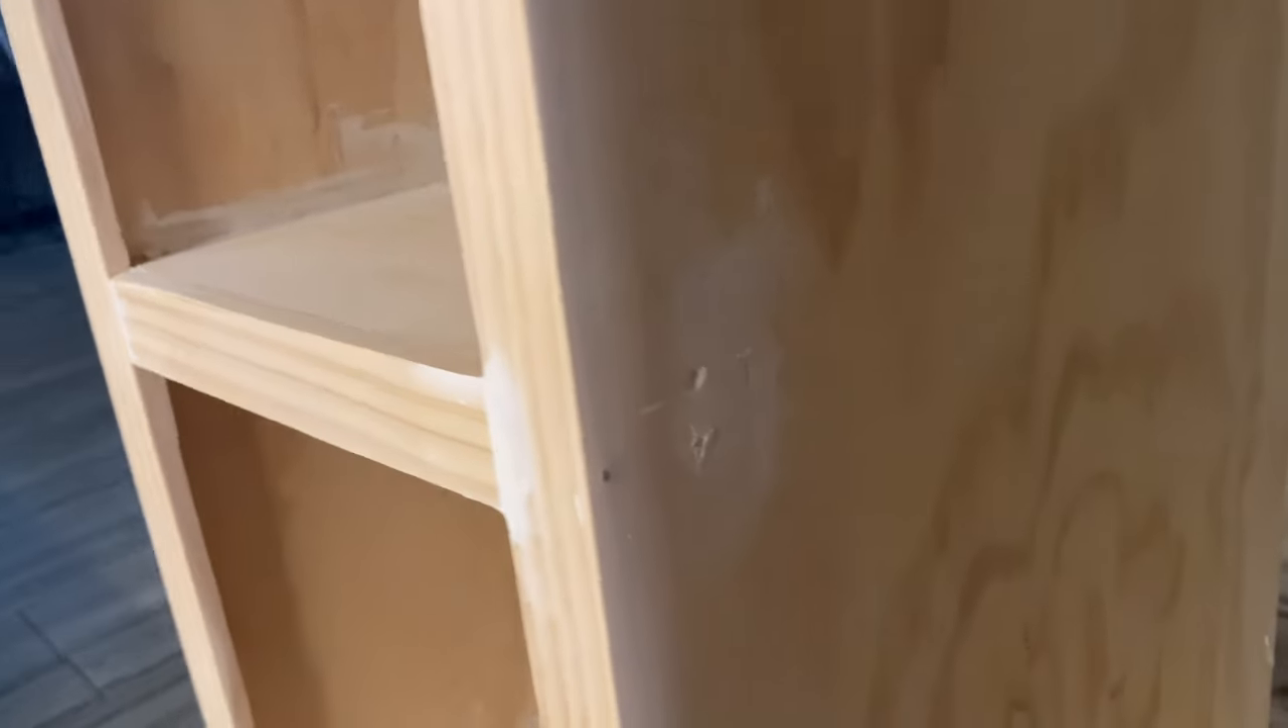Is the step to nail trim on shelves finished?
Yes.